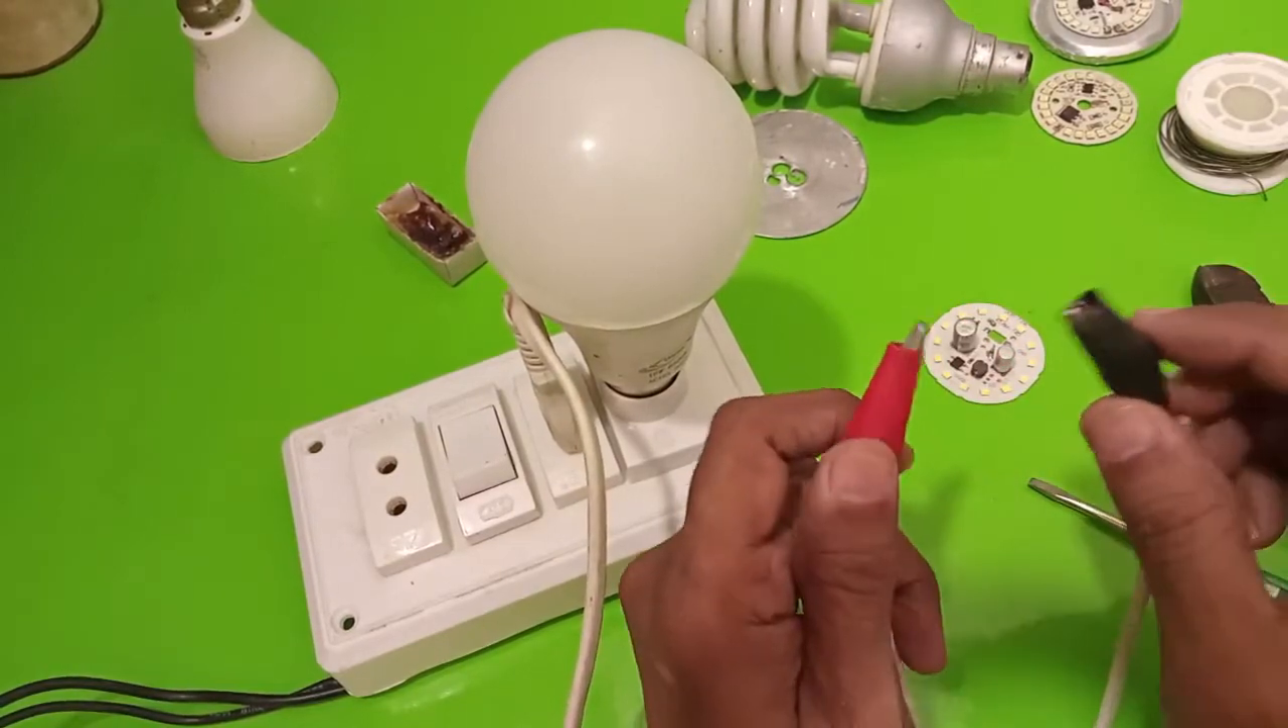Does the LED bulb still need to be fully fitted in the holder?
No.